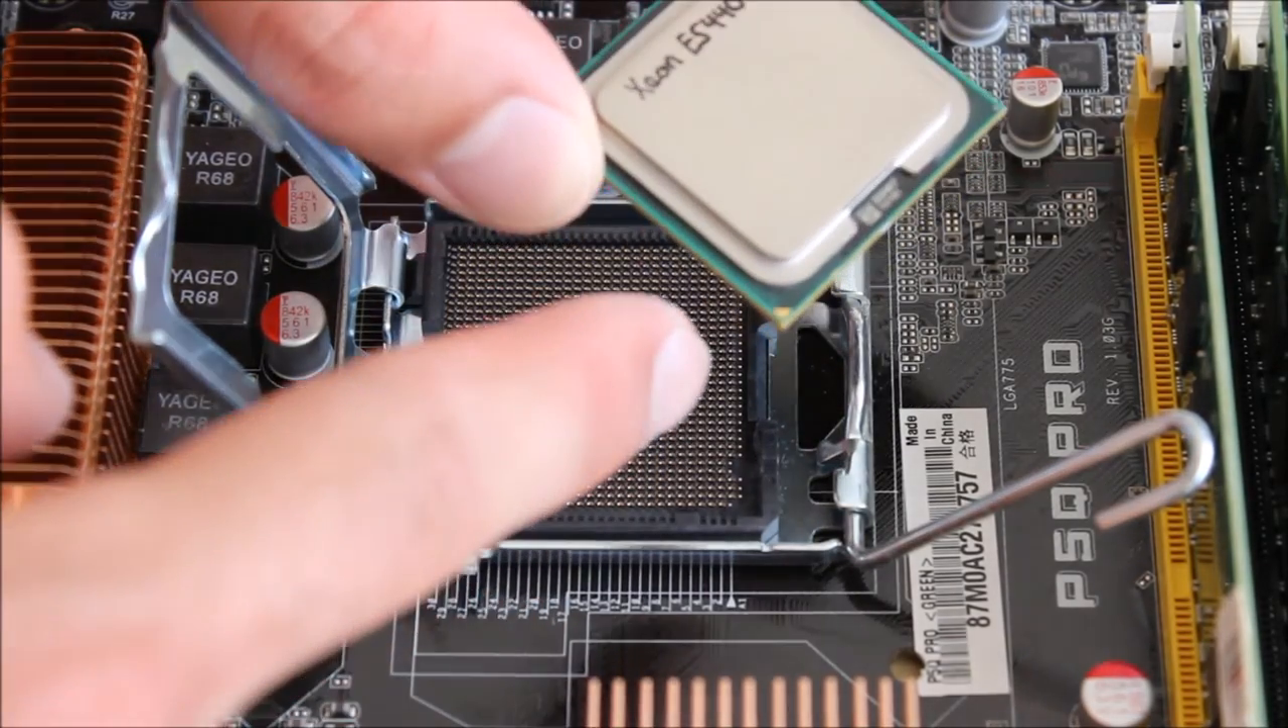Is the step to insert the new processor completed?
No.